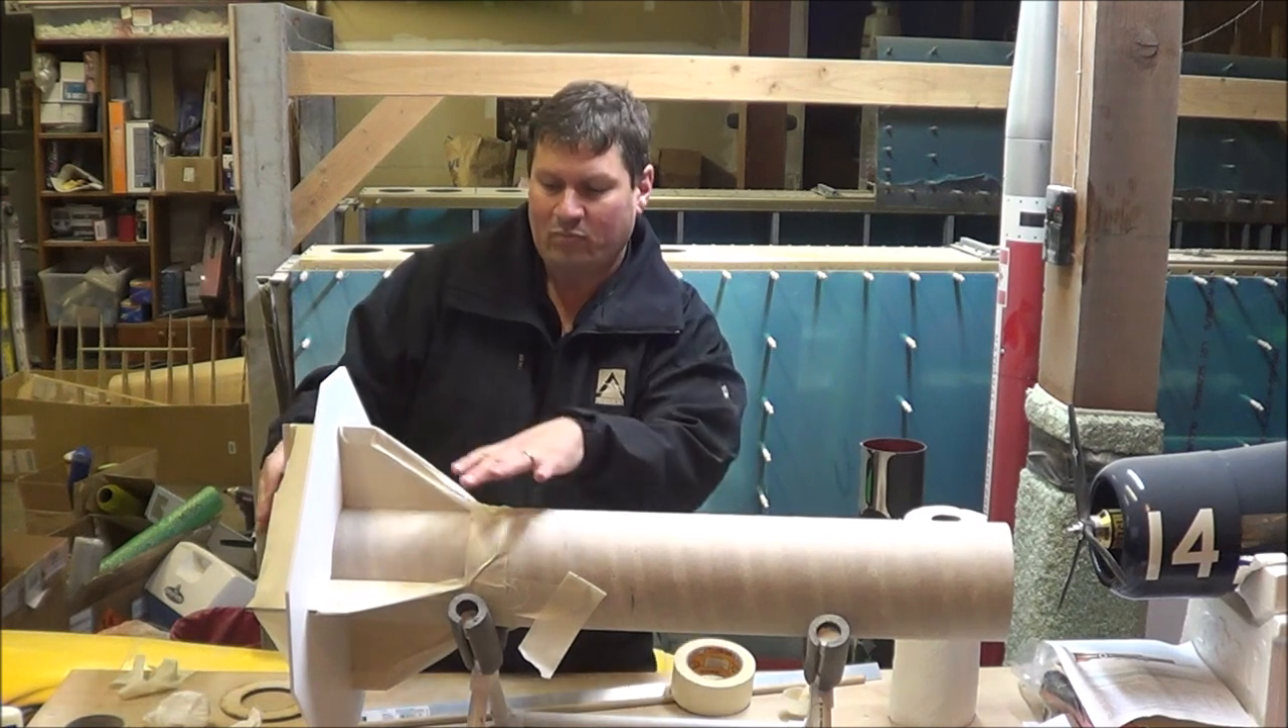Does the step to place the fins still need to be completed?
No.